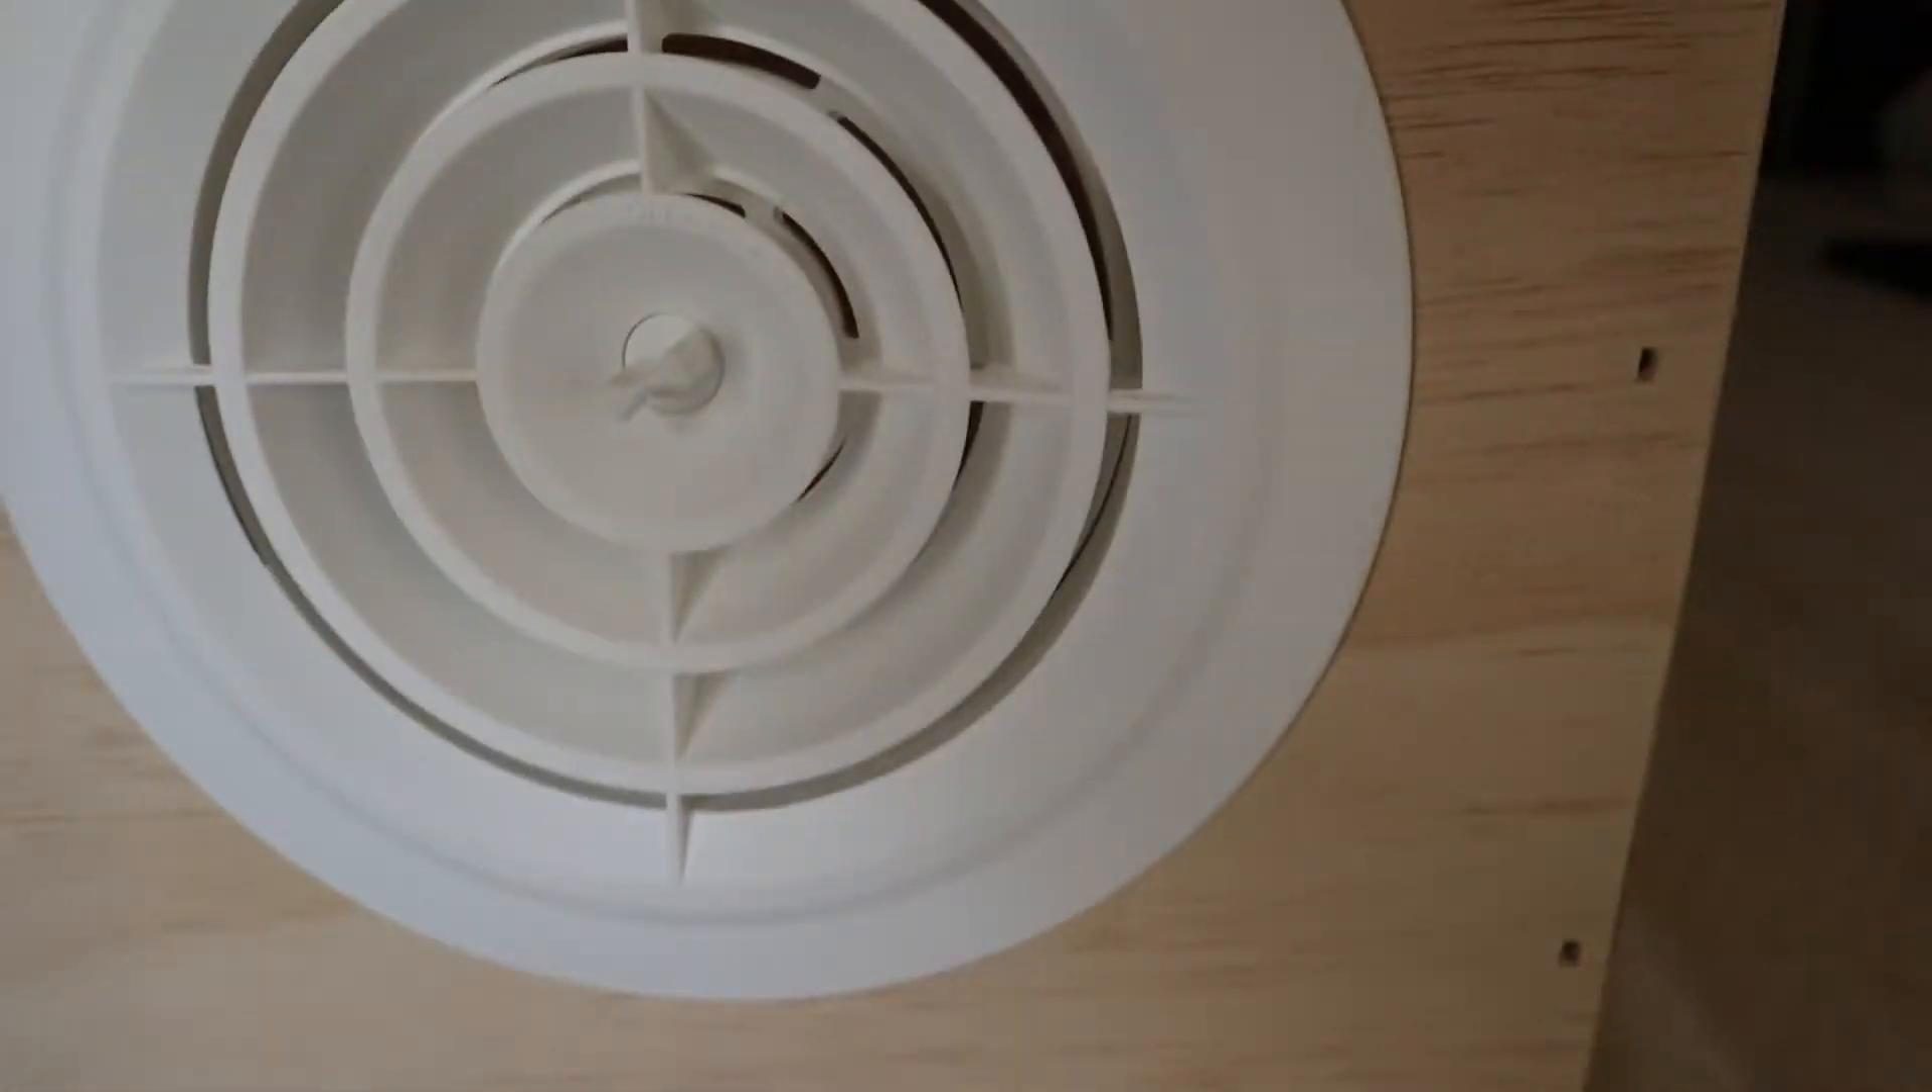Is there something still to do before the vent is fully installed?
No.